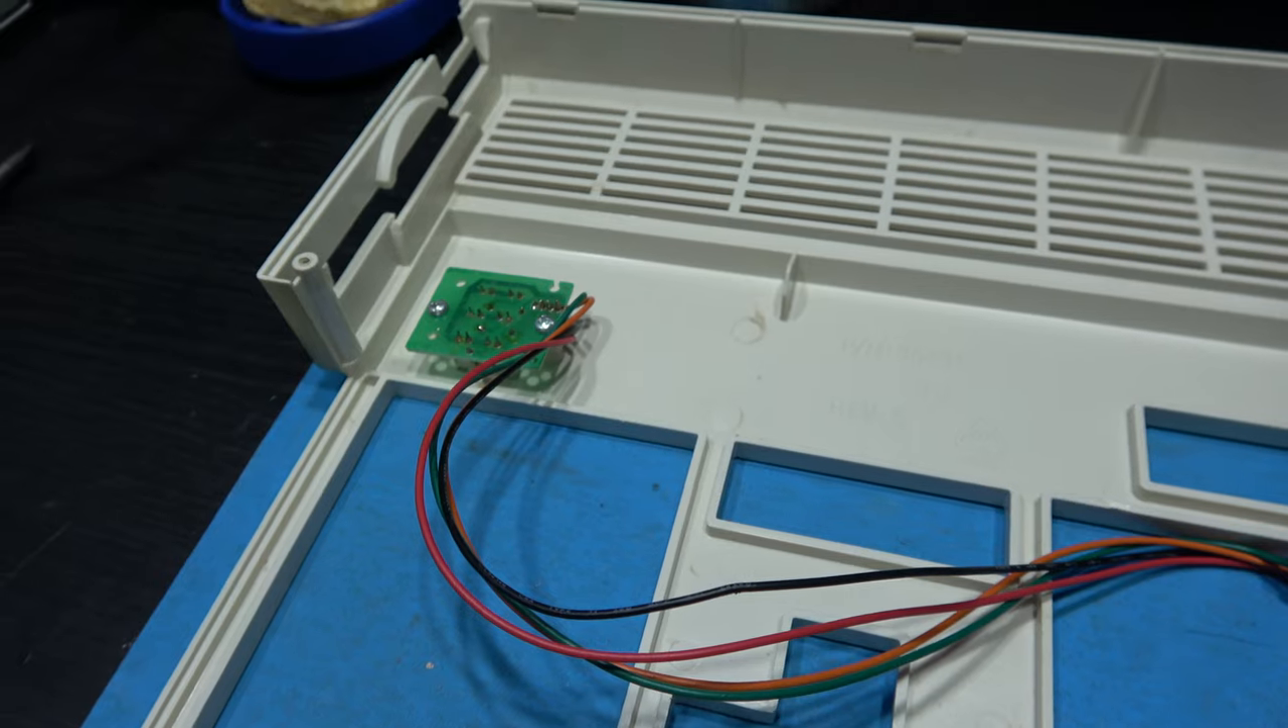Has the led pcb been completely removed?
No.